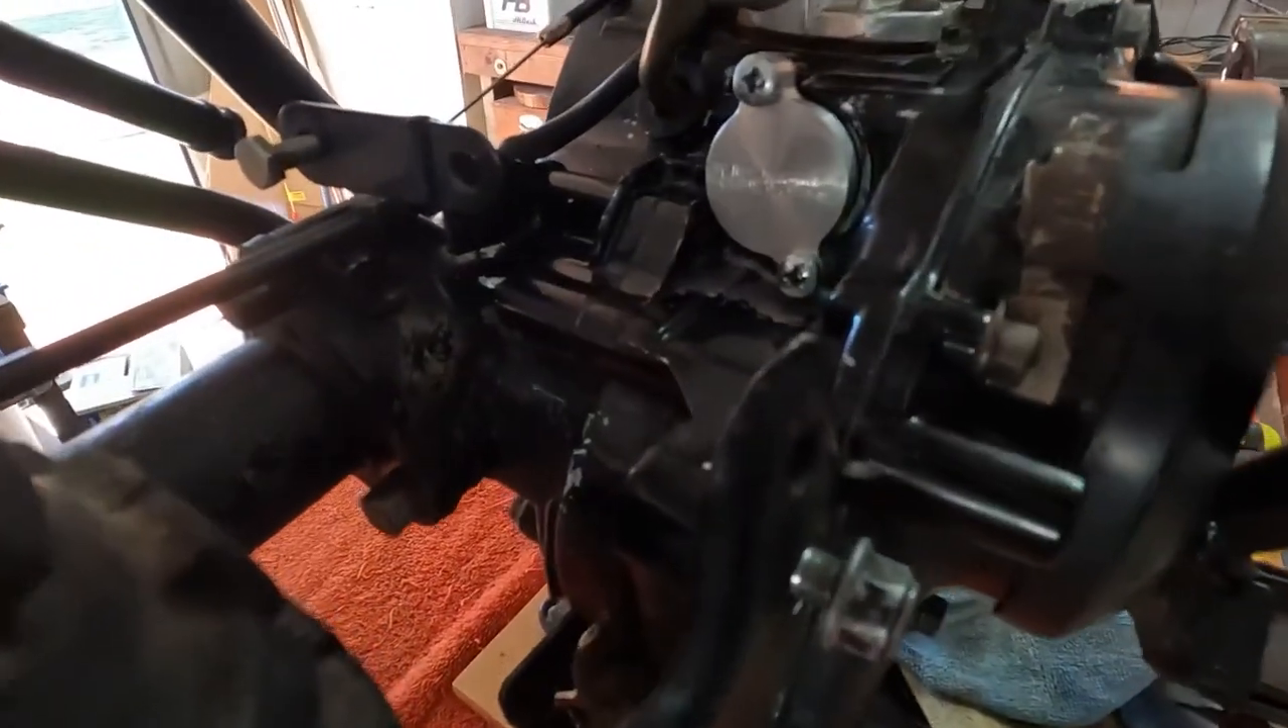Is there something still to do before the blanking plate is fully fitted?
No.